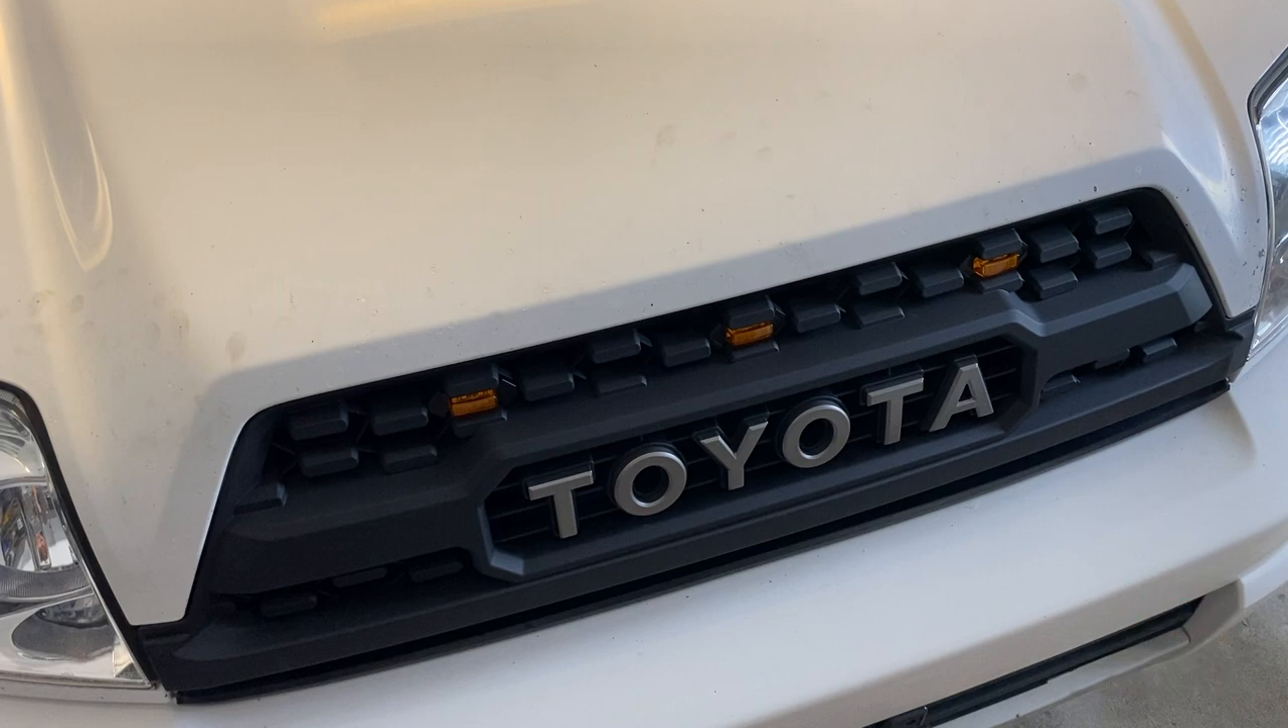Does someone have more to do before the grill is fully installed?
No.